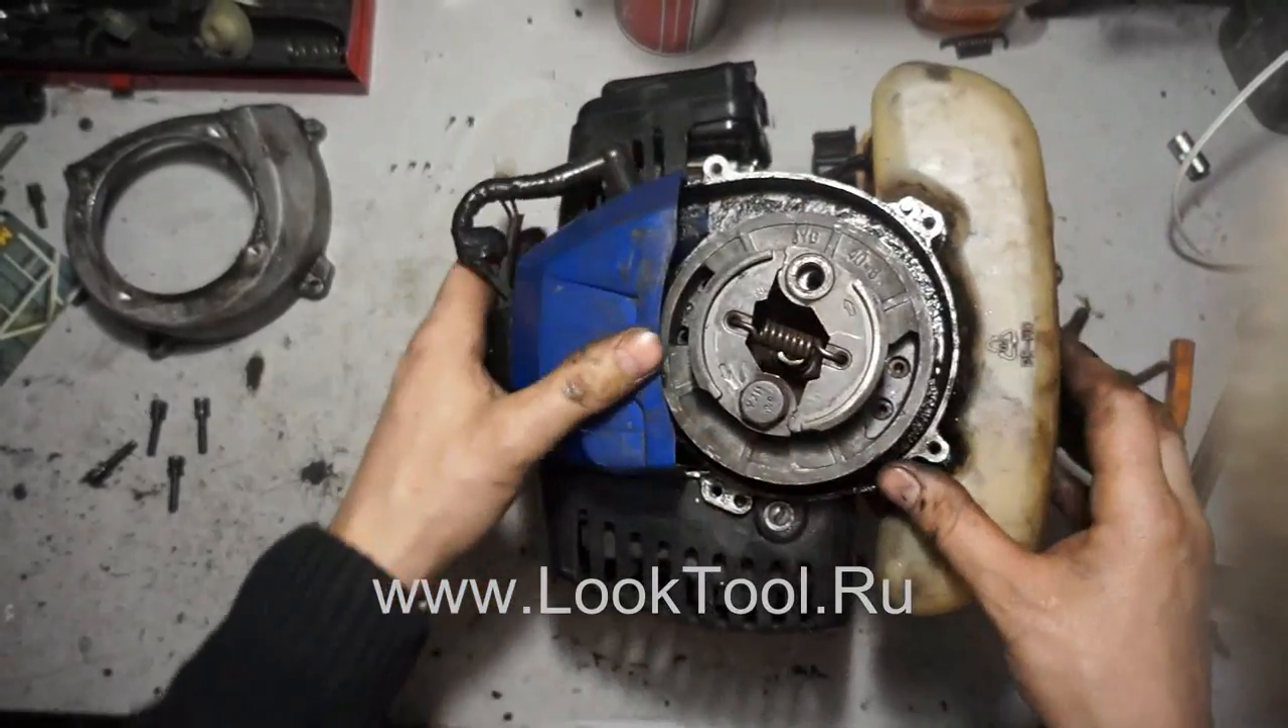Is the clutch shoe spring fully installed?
Yes.